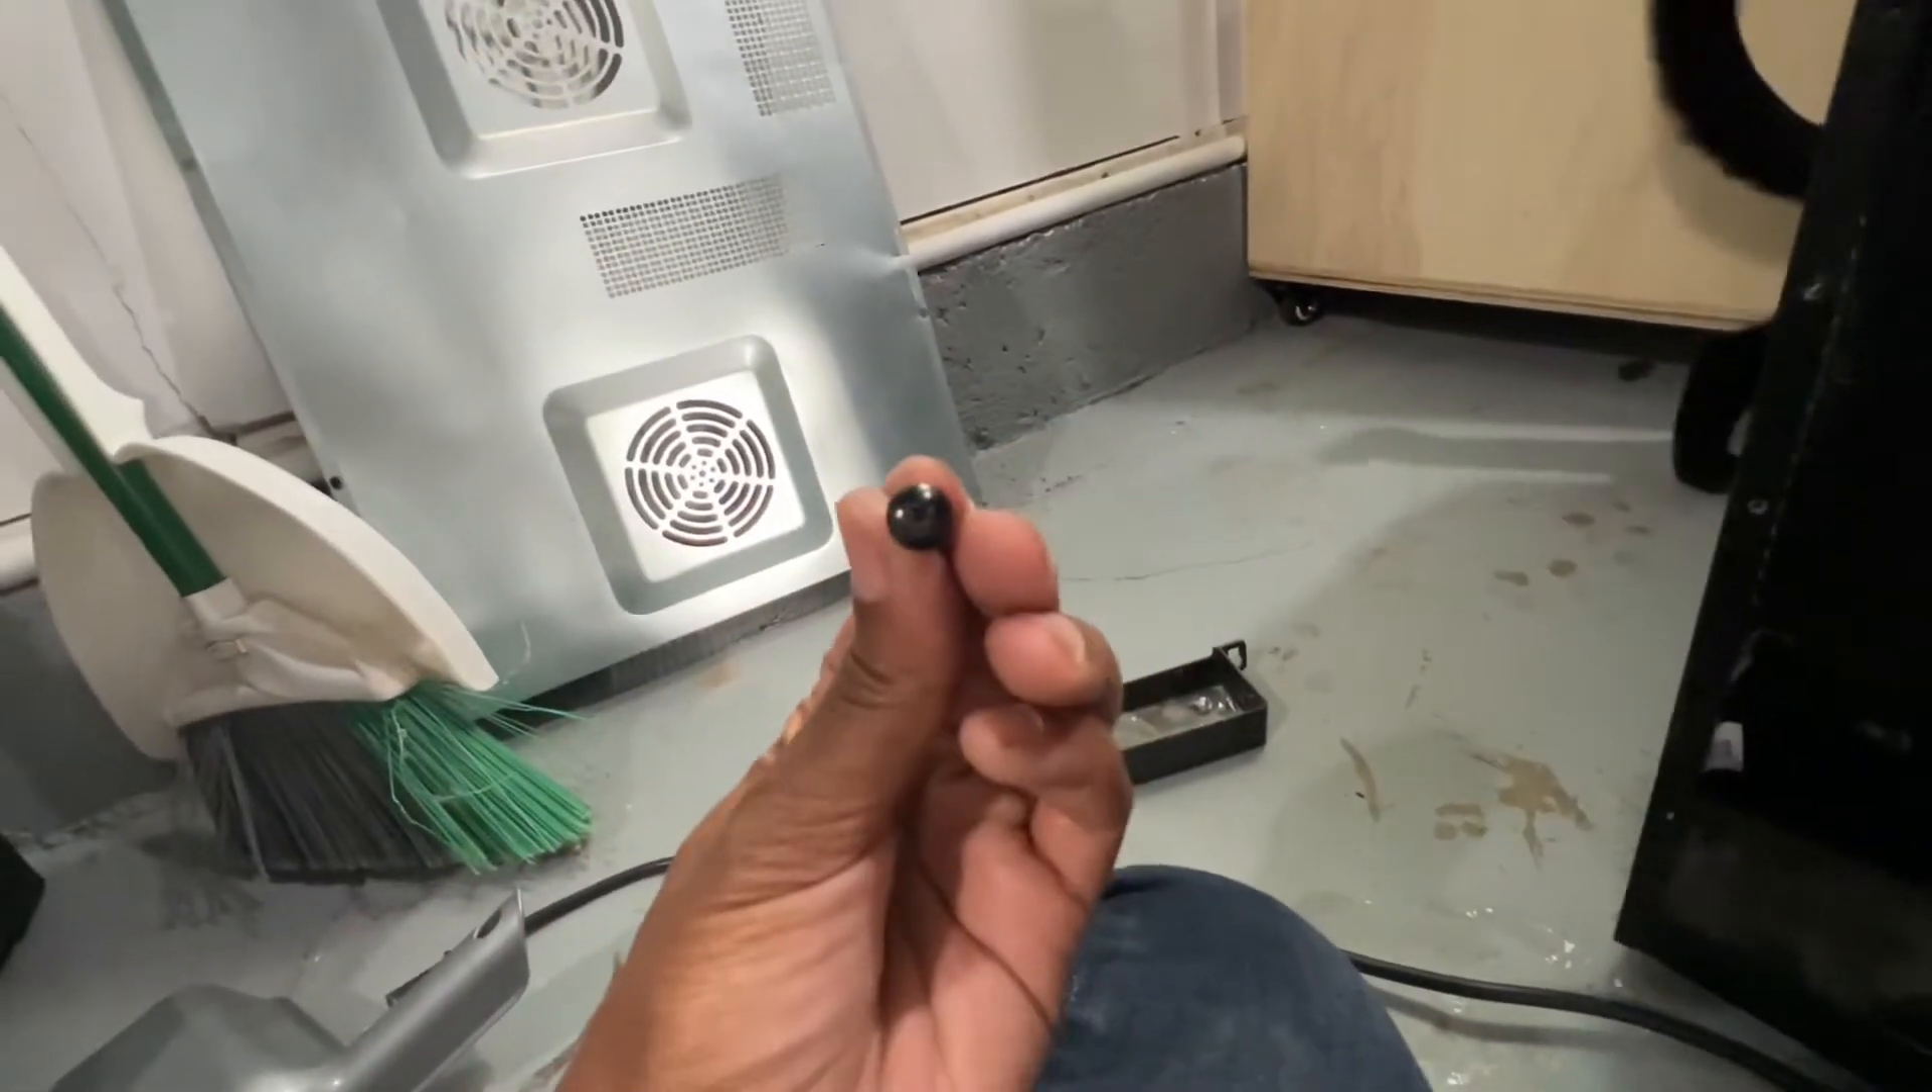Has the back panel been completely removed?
Yes.